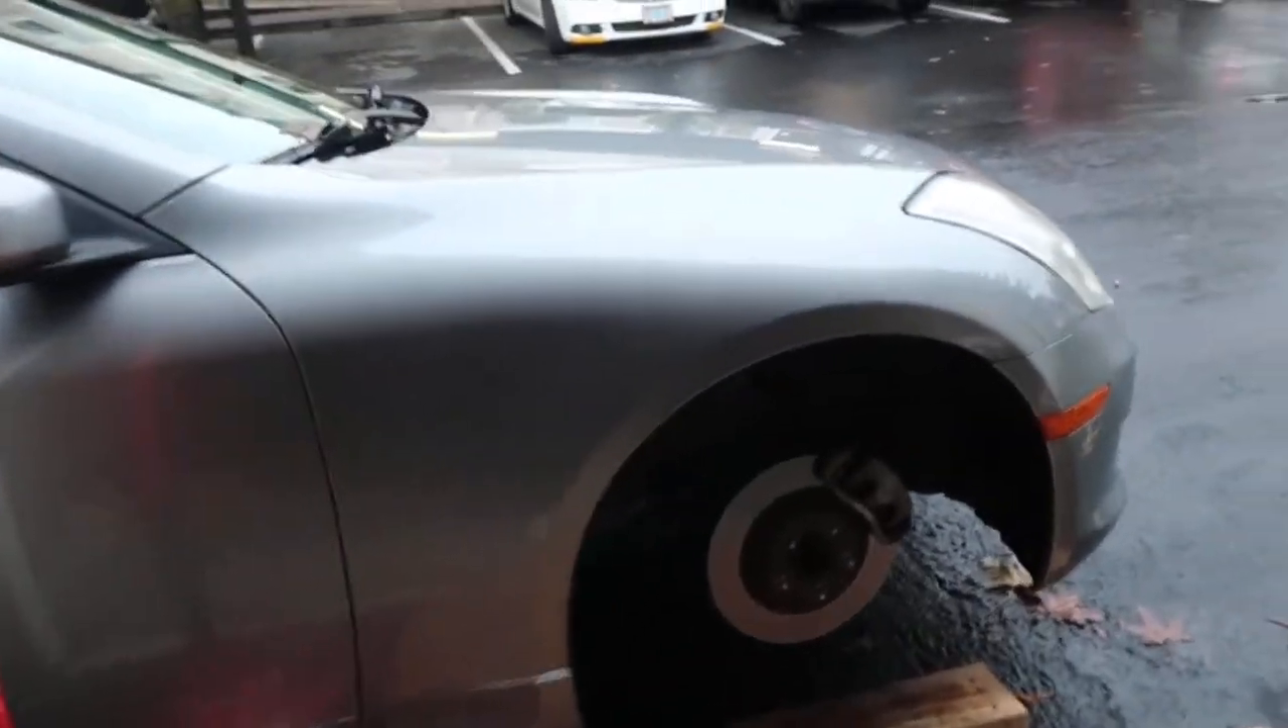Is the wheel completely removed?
Yes.